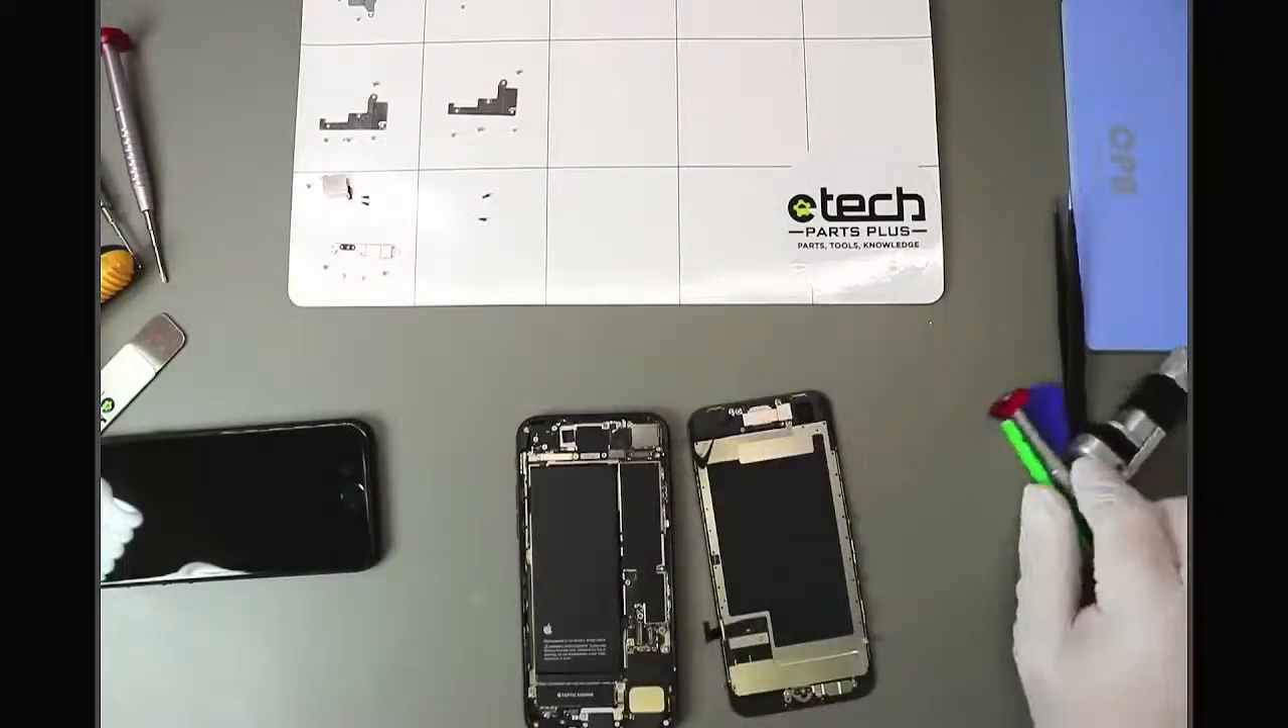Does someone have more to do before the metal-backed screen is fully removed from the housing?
No.